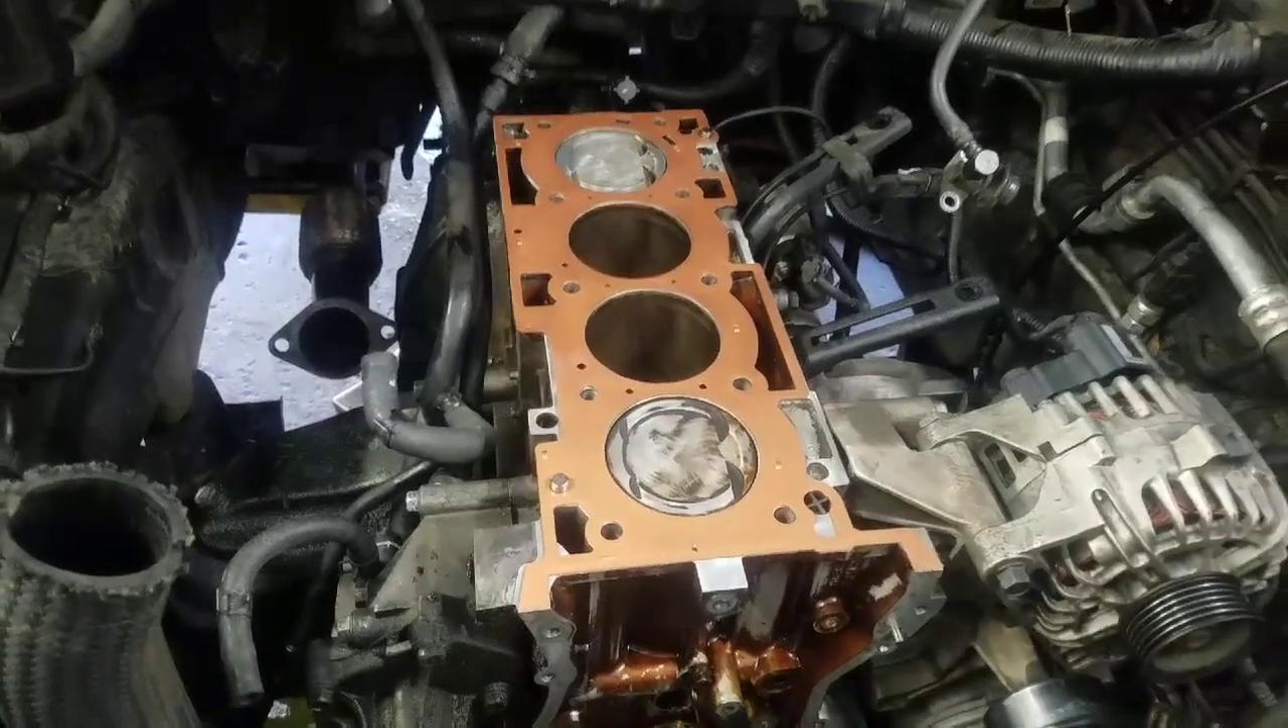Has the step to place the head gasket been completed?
Yes.